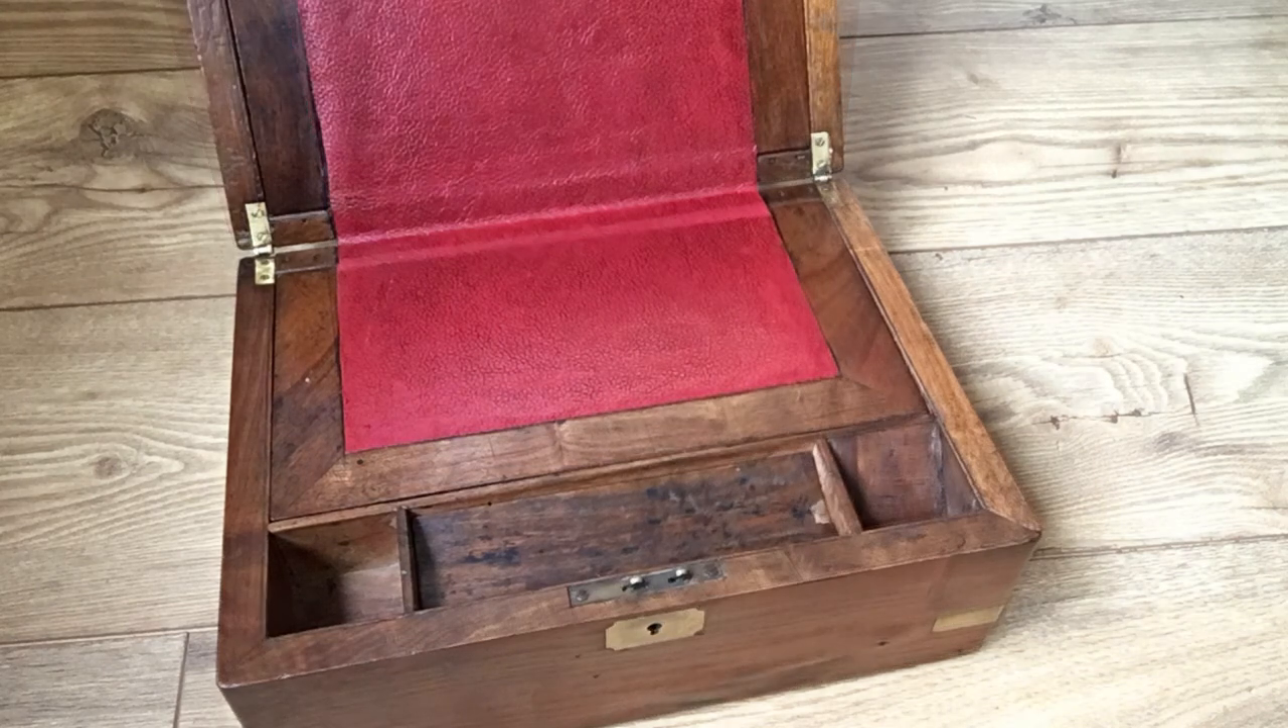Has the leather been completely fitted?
Yes.